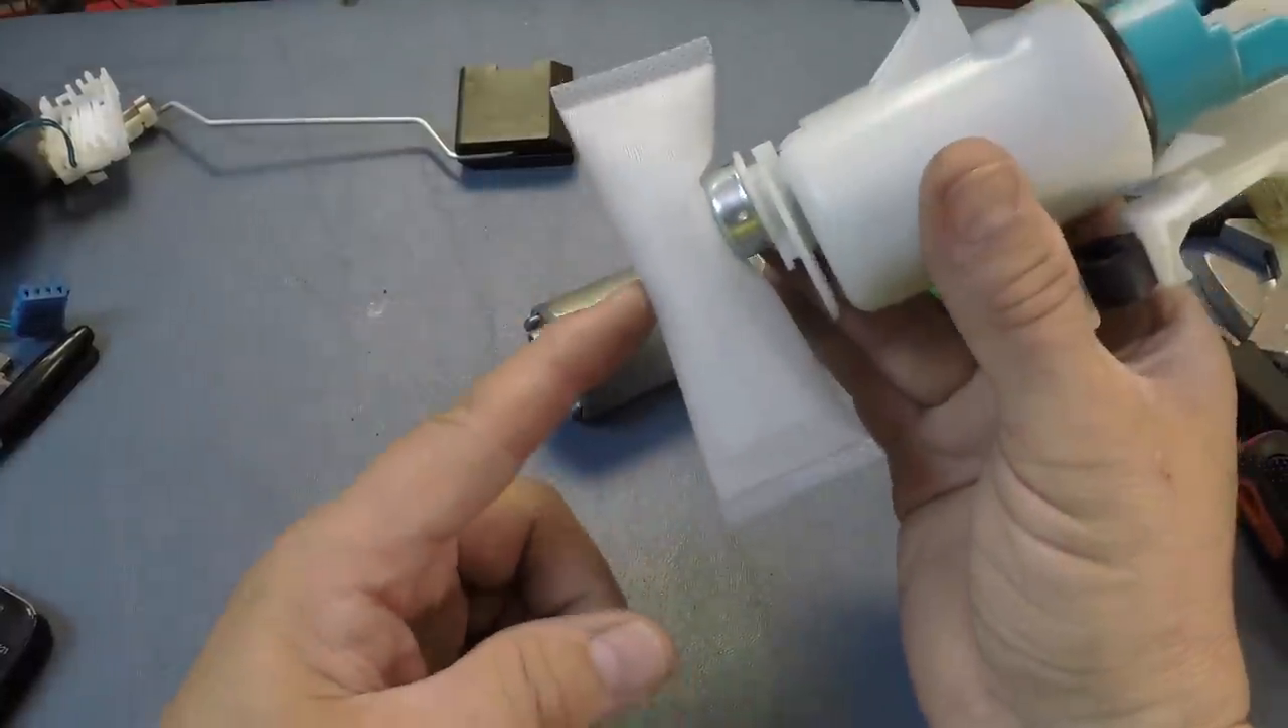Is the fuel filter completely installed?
Yes.